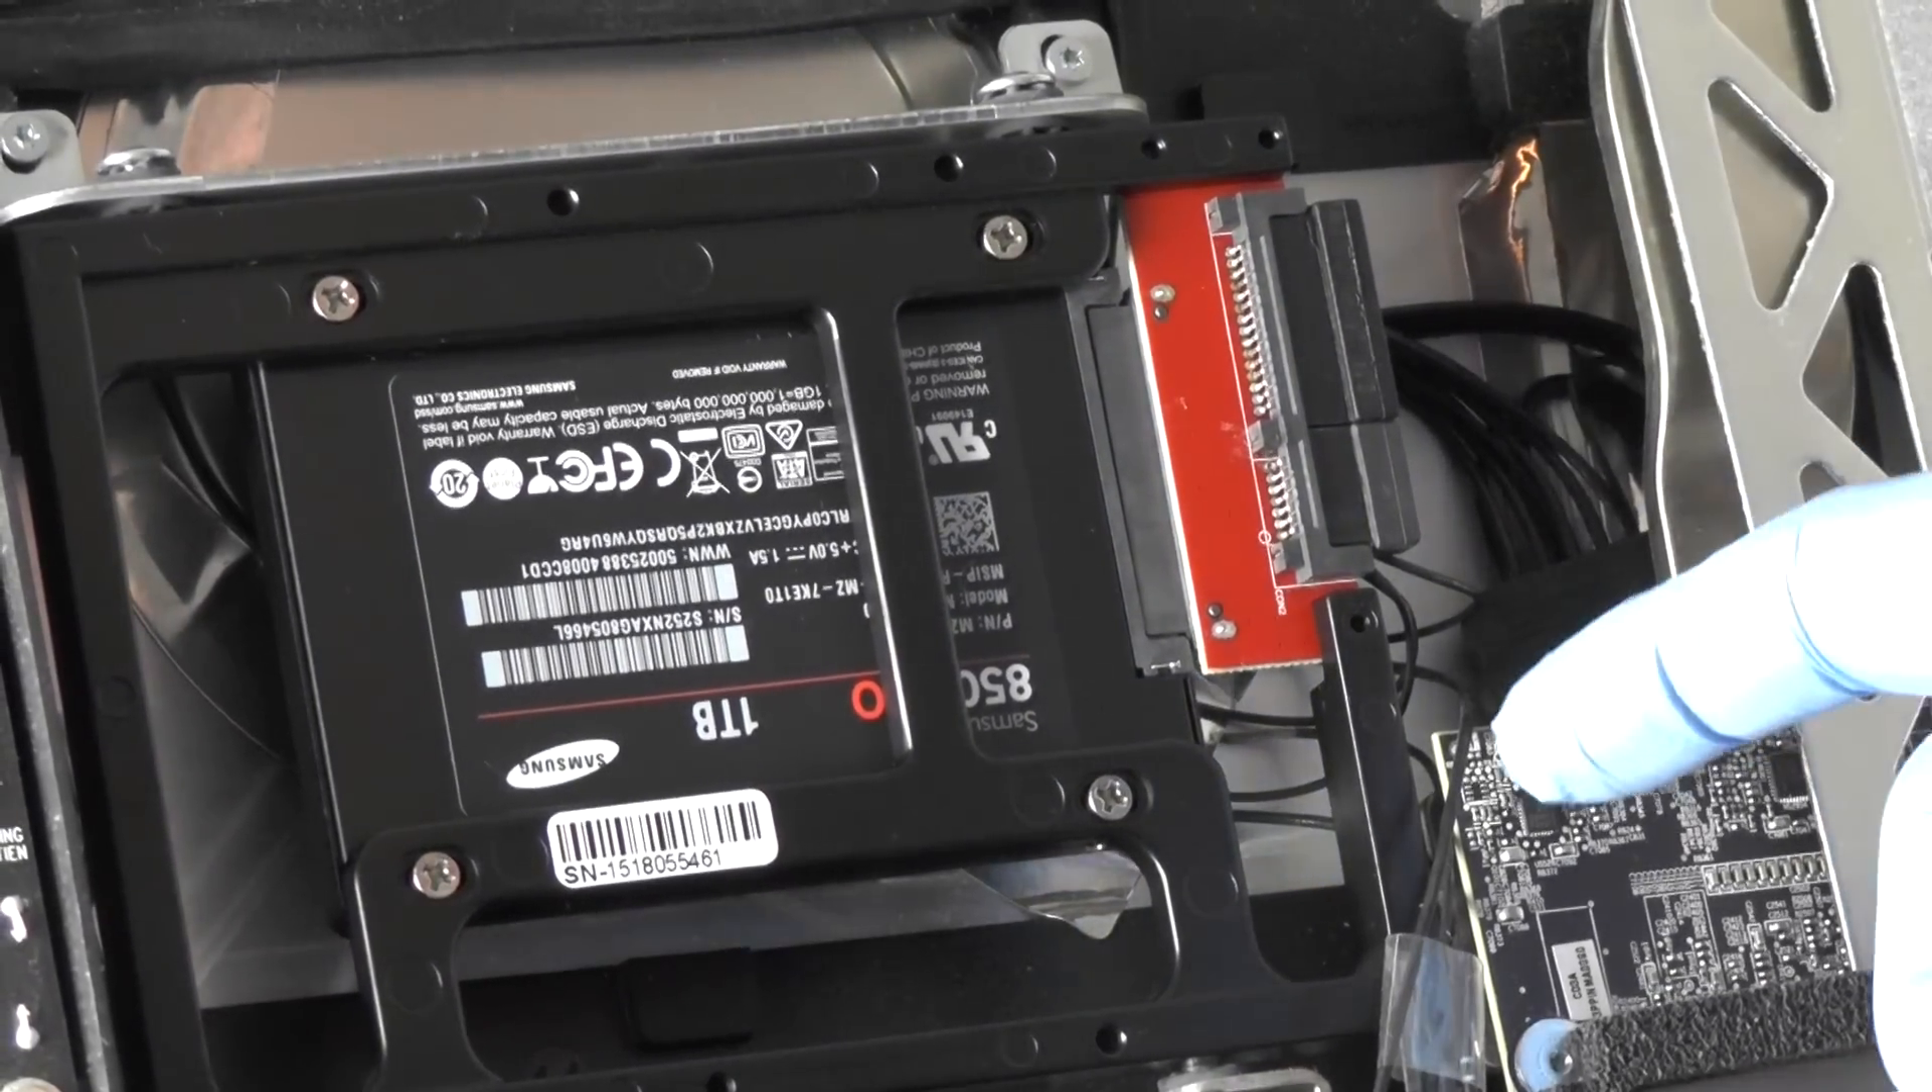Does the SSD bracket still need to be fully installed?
No.